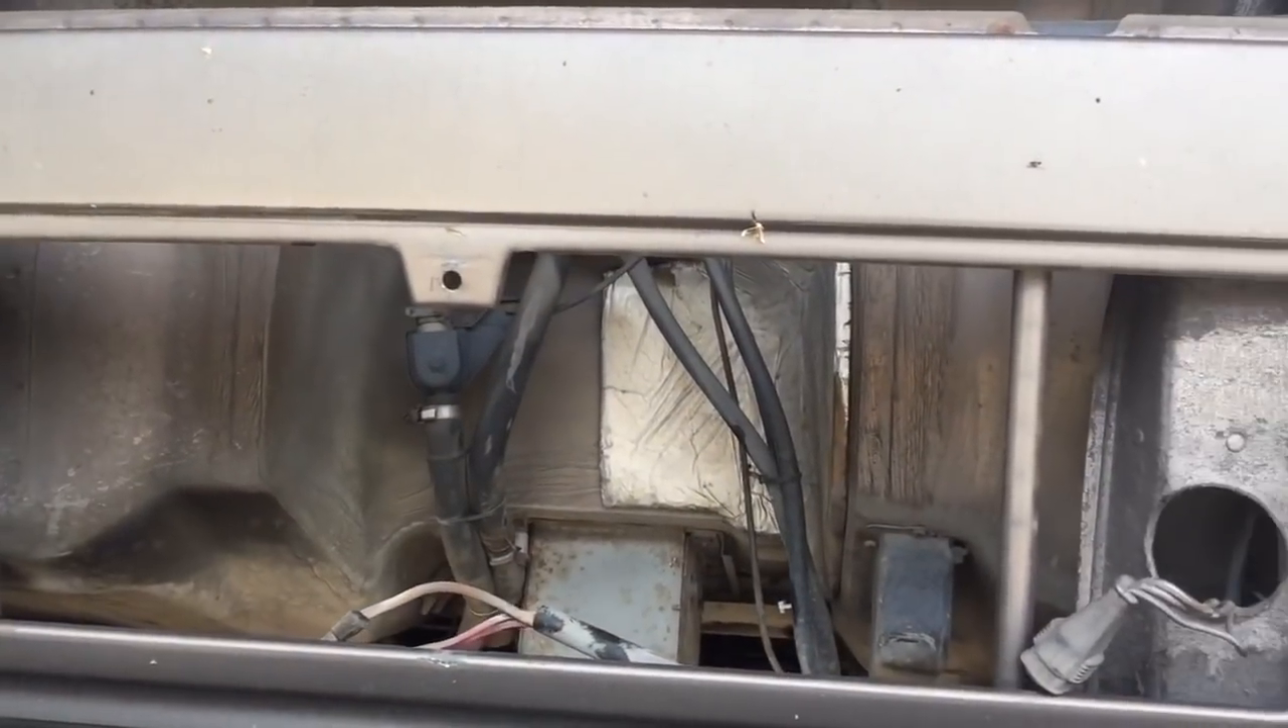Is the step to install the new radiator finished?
No.